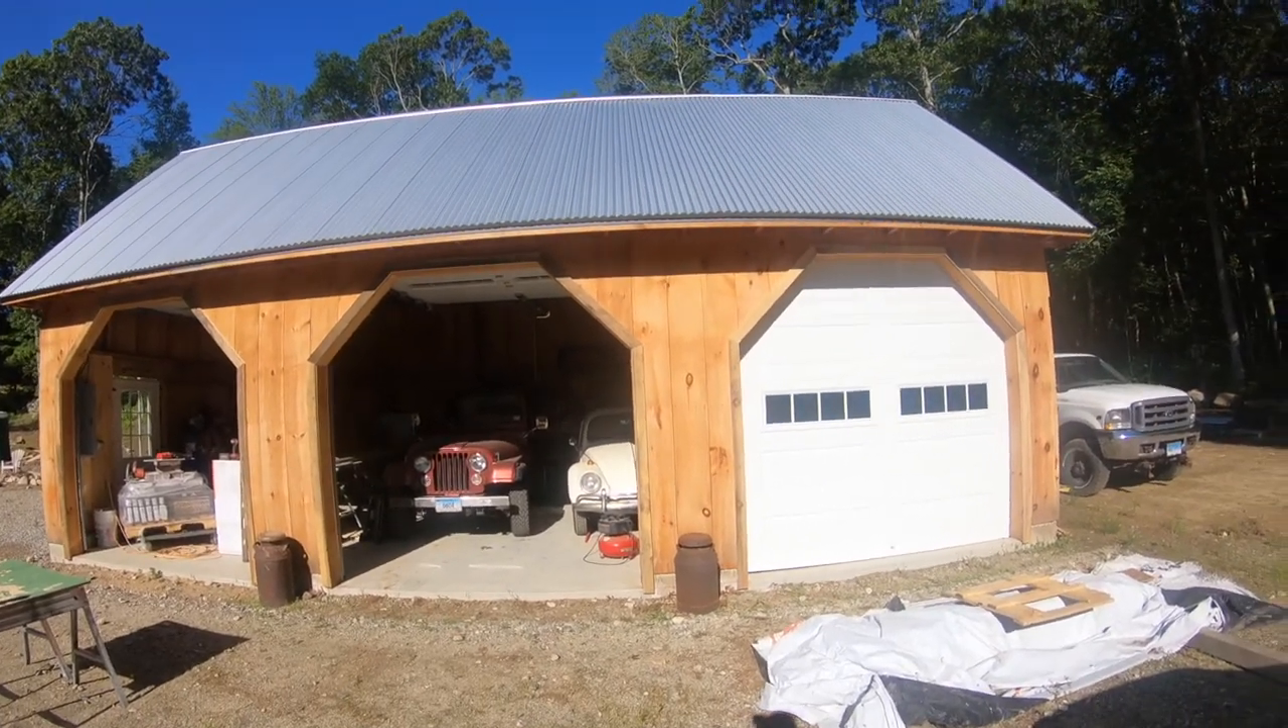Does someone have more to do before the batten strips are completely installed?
Yes.